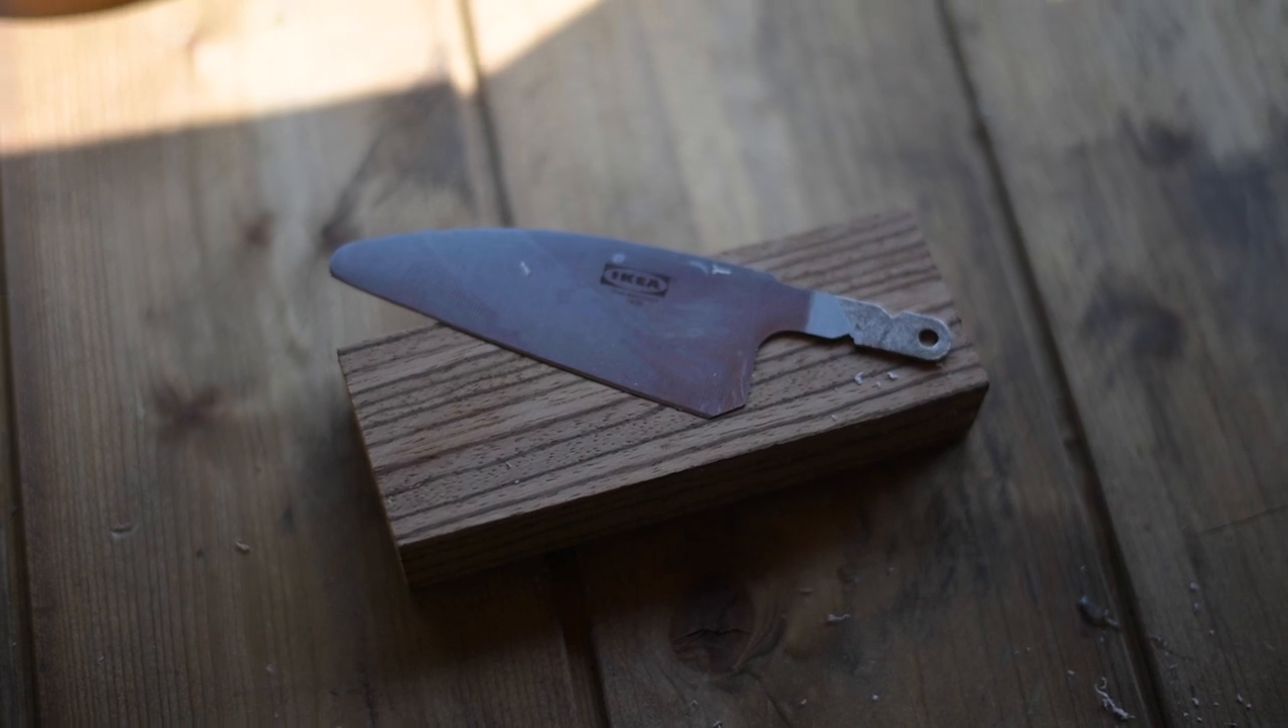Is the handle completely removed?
Yes.